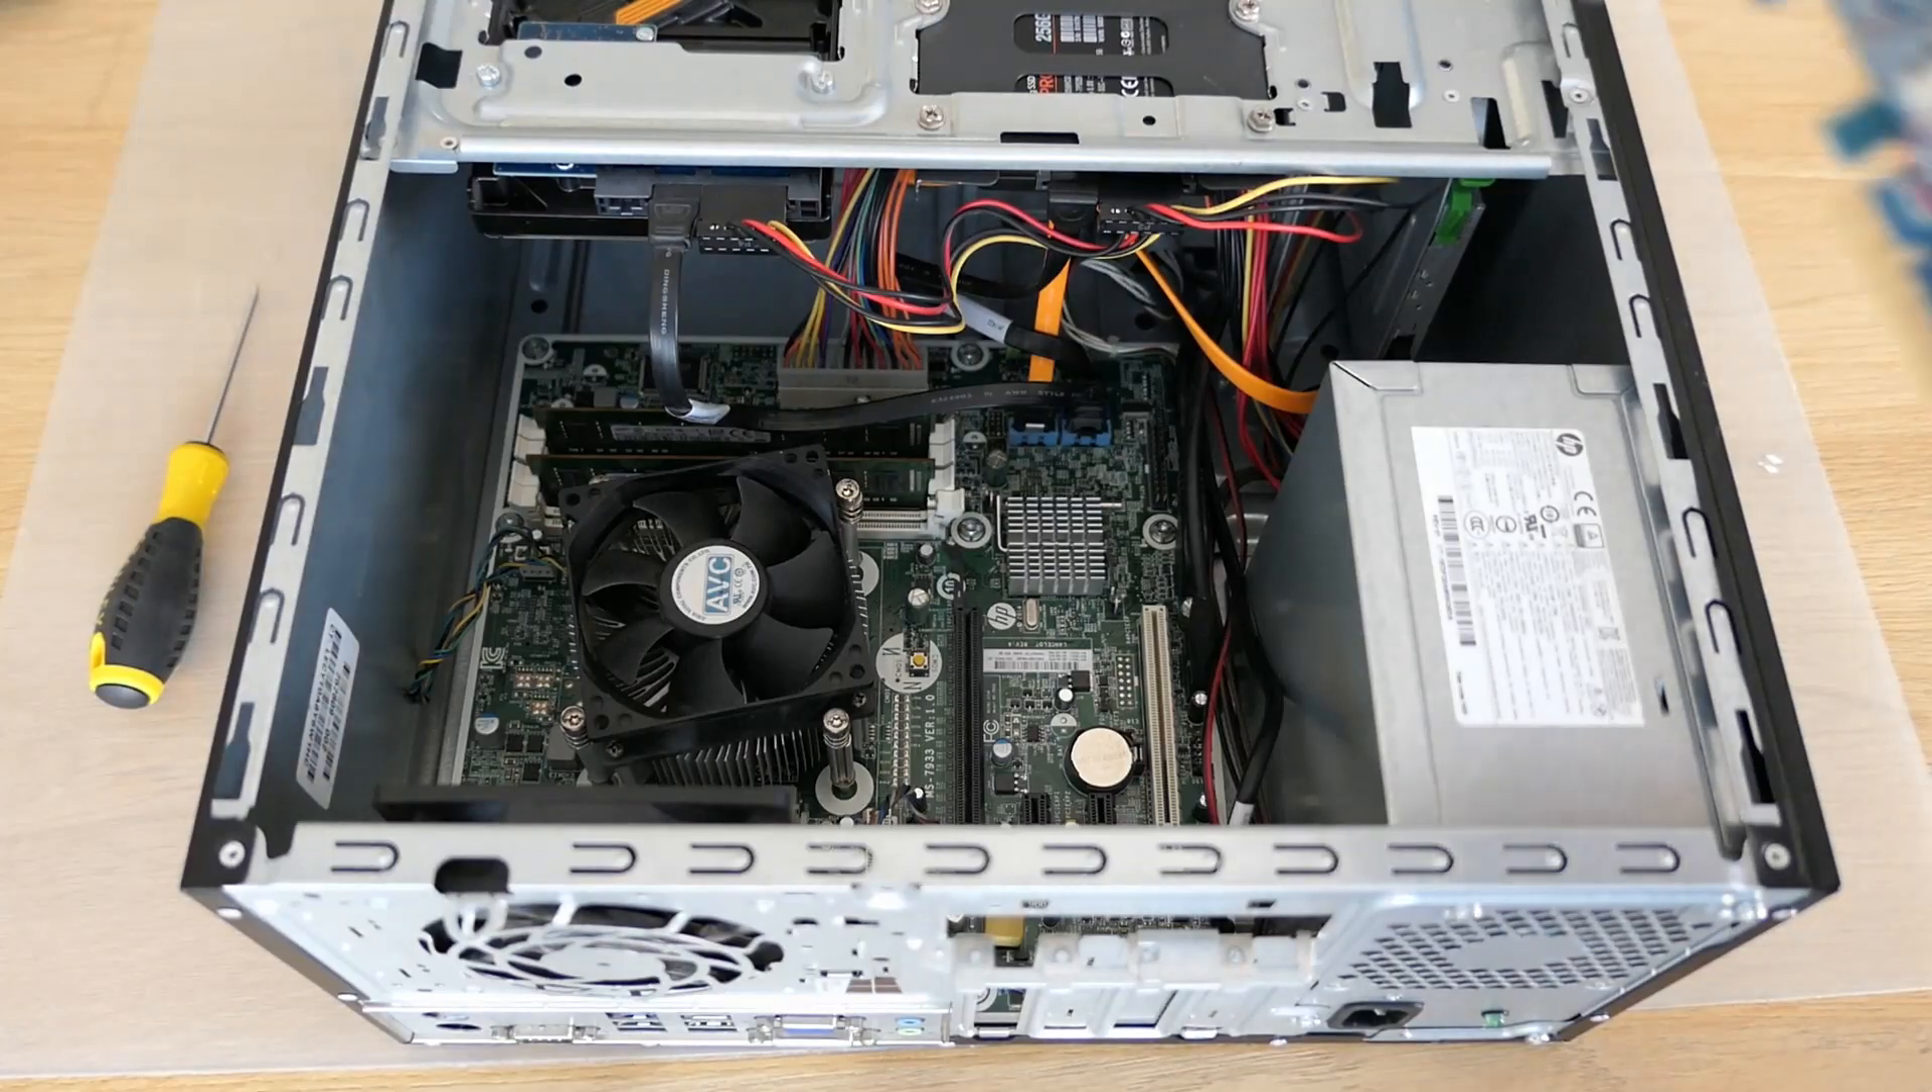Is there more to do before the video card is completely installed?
Yes.